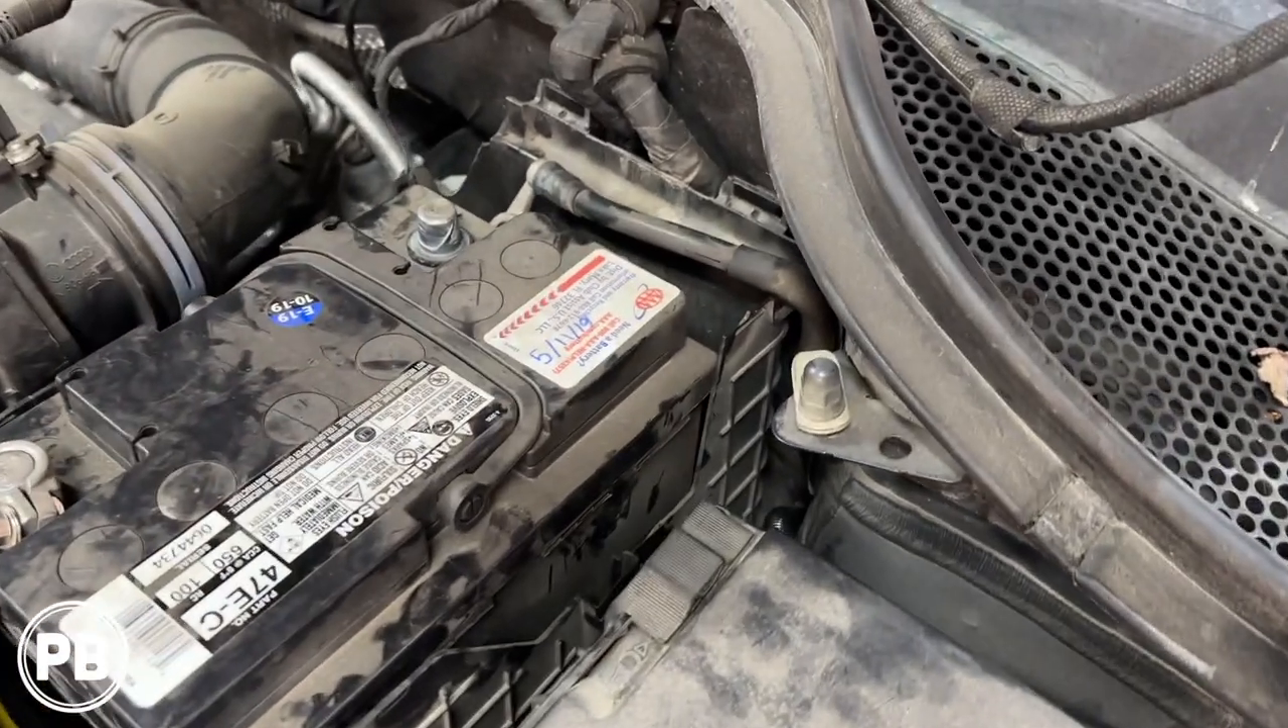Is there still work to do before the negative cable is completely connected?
Yes.